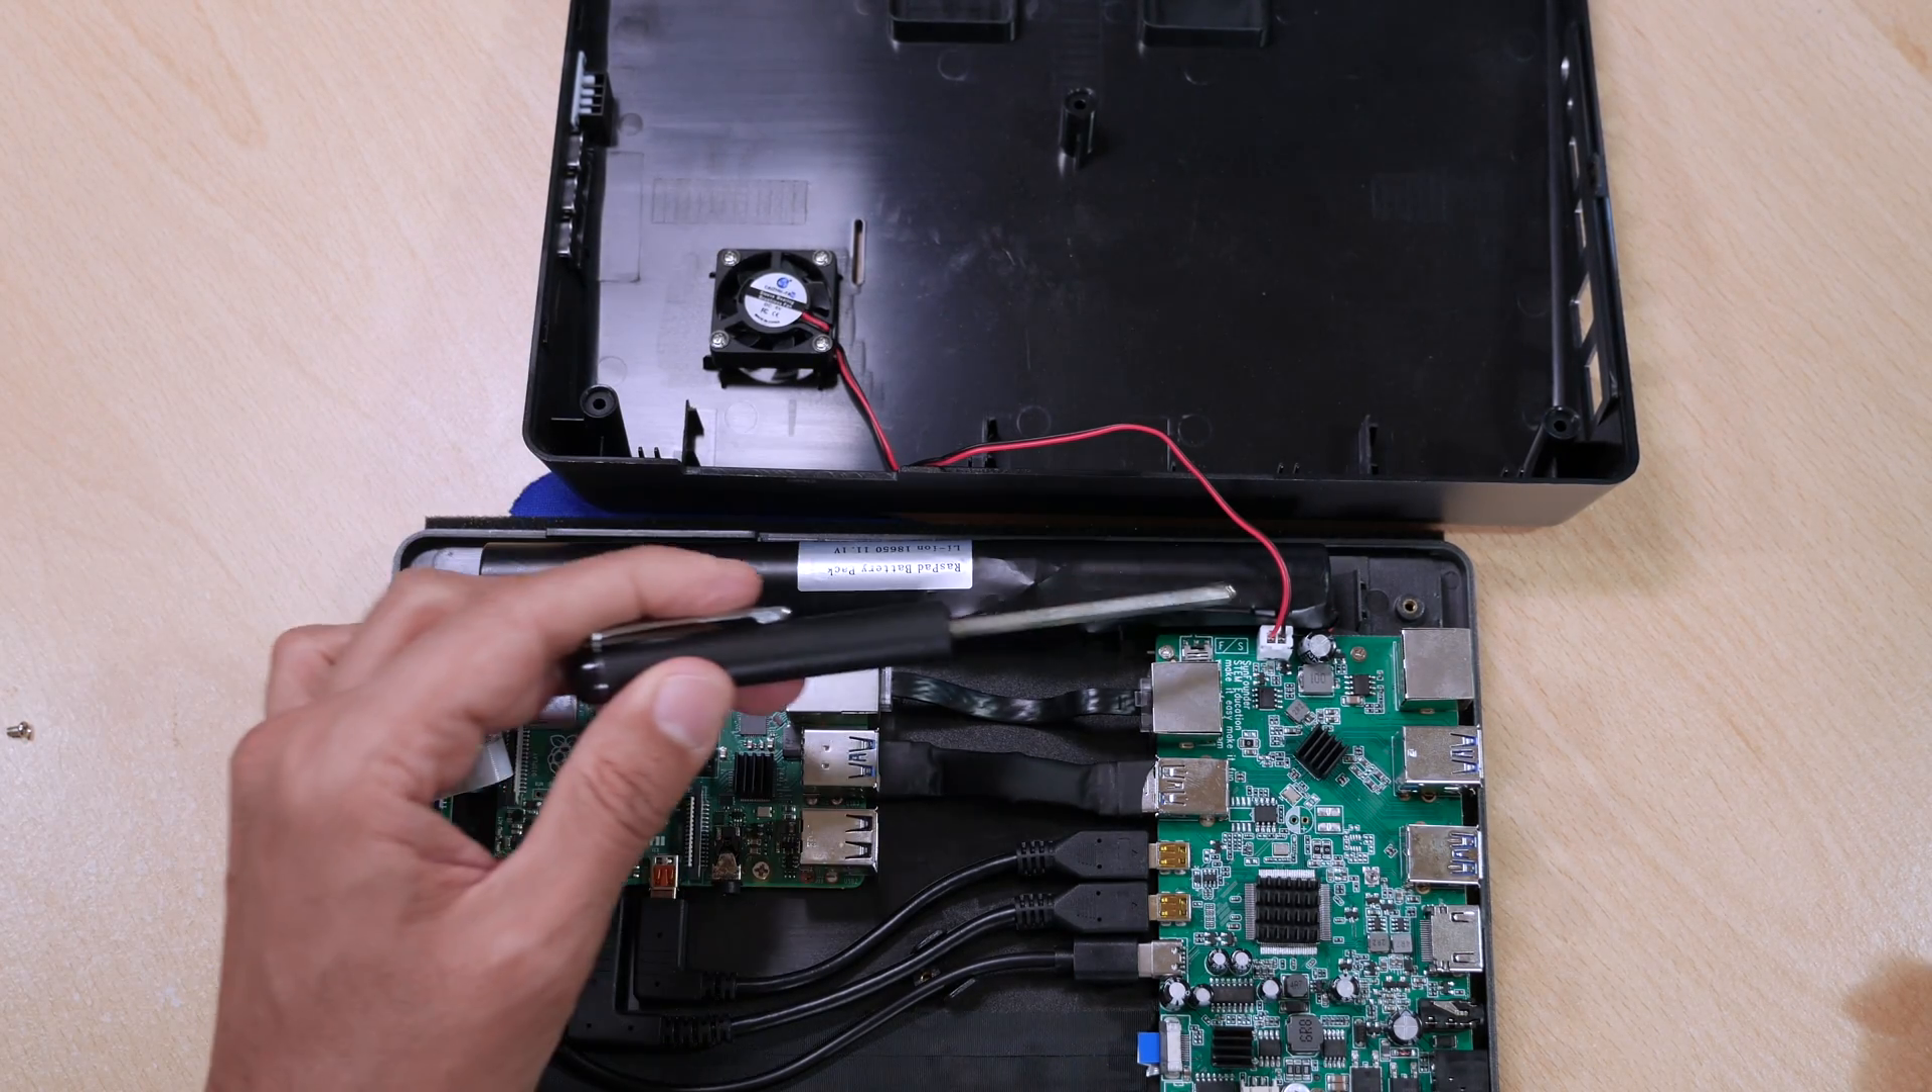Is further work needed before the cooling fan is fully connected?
No.